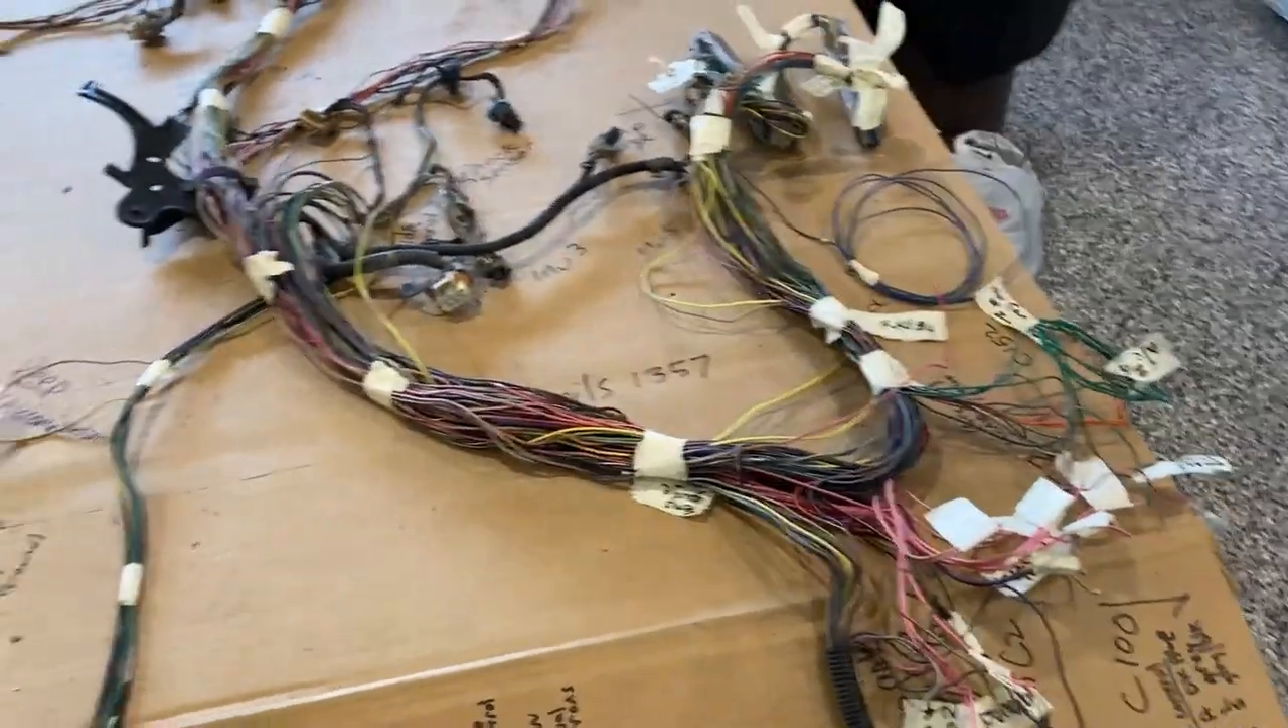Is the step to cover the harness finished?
No.